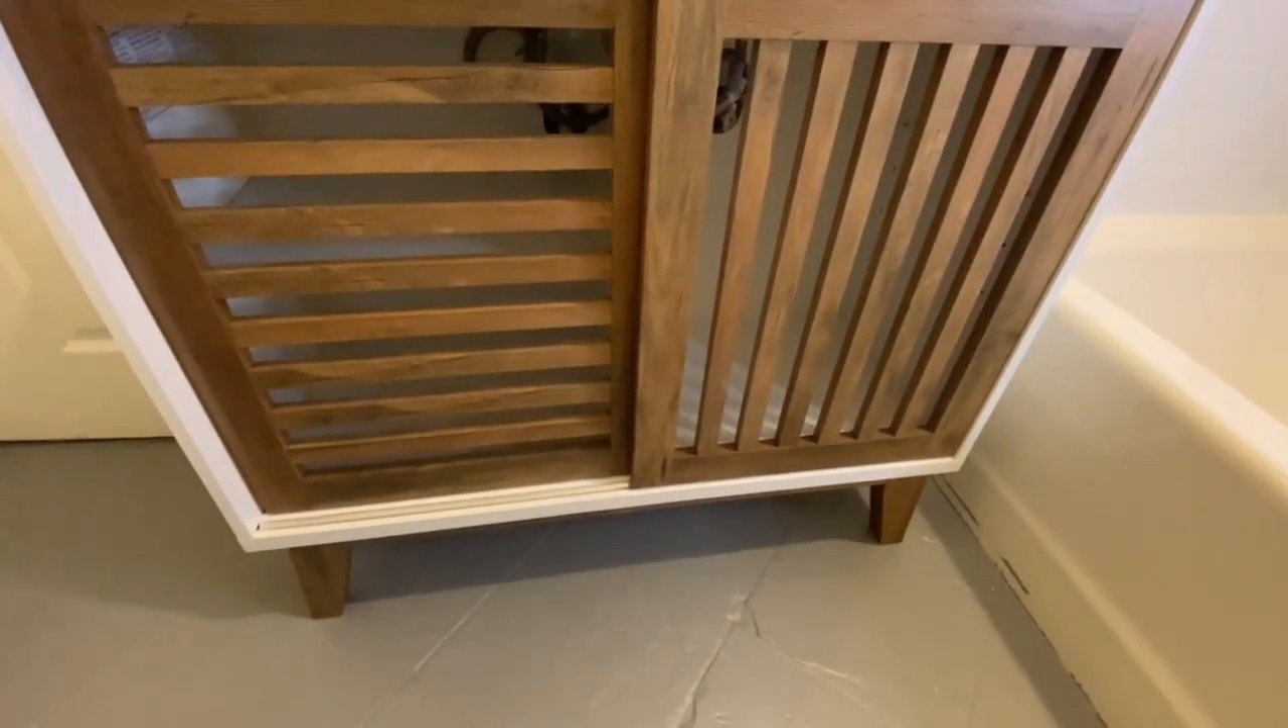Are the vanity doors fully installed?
Yes.